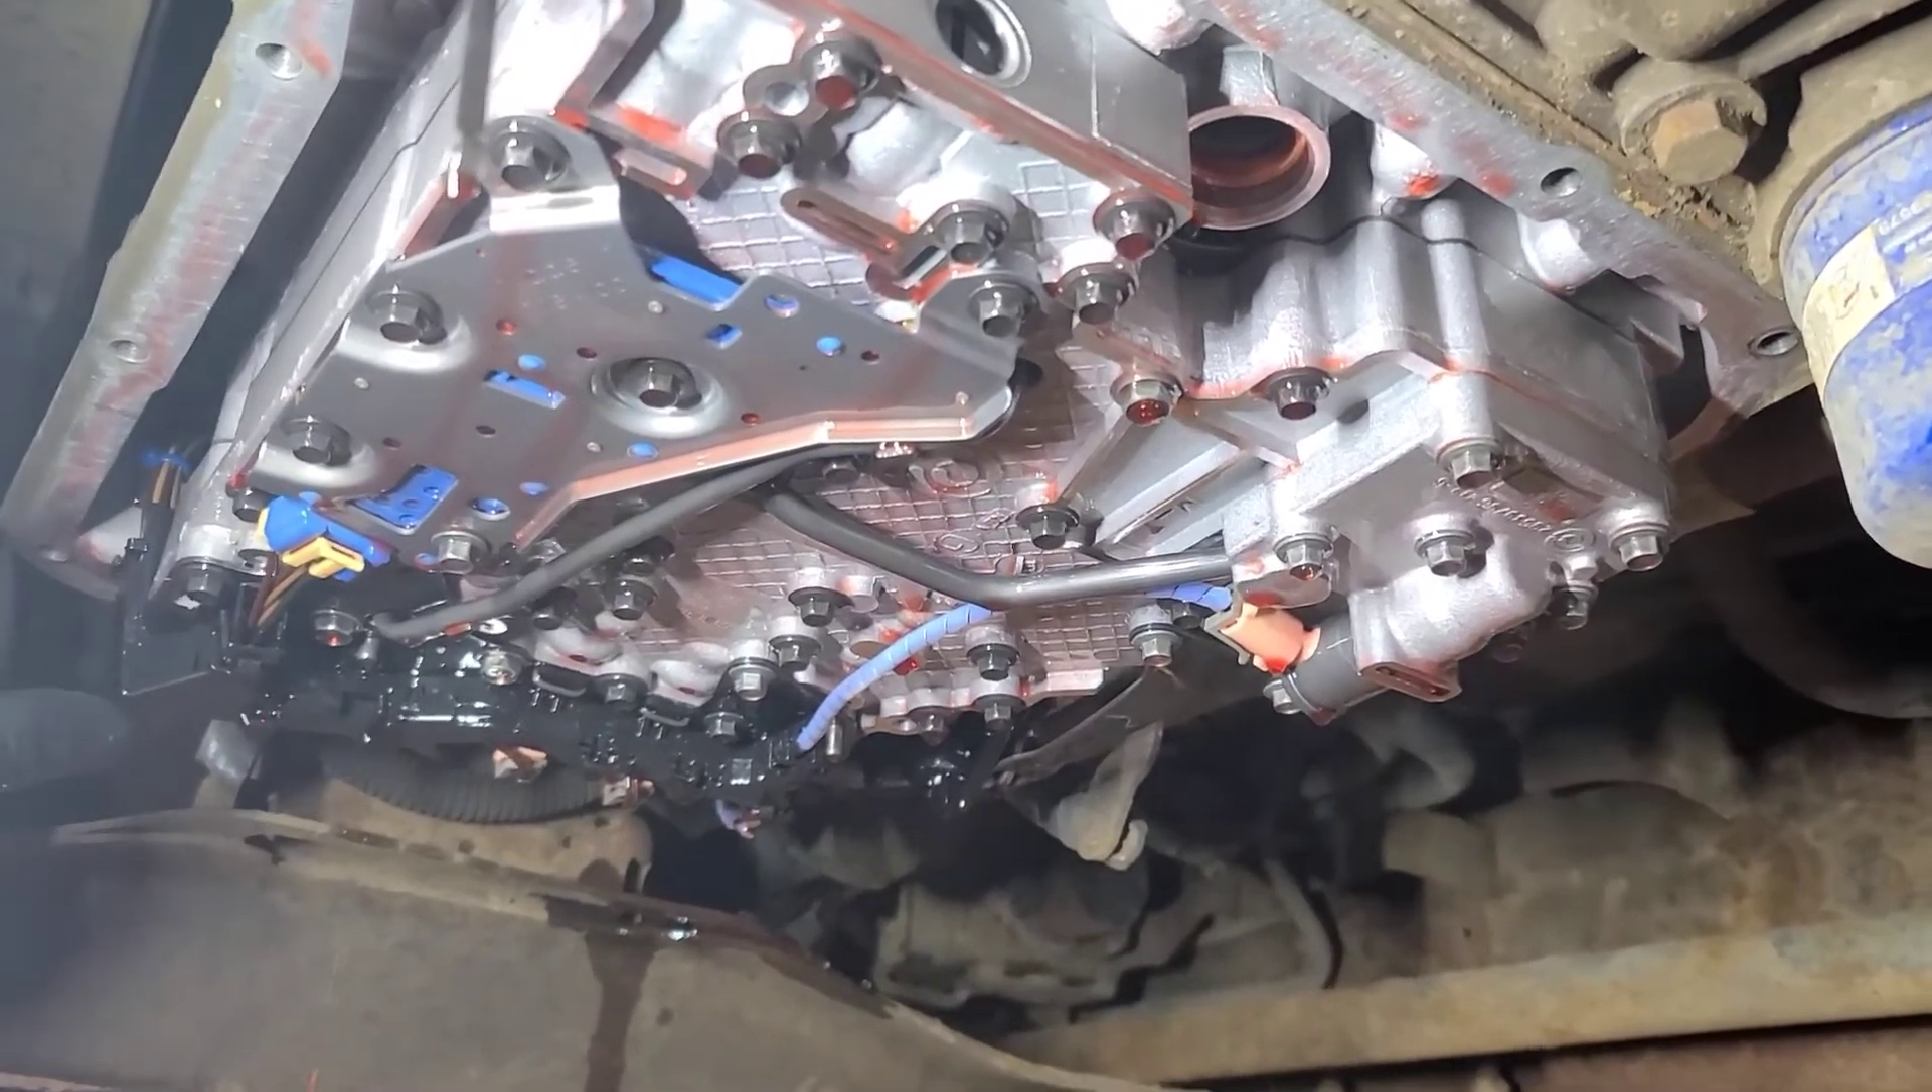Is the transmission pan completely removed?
Yes.